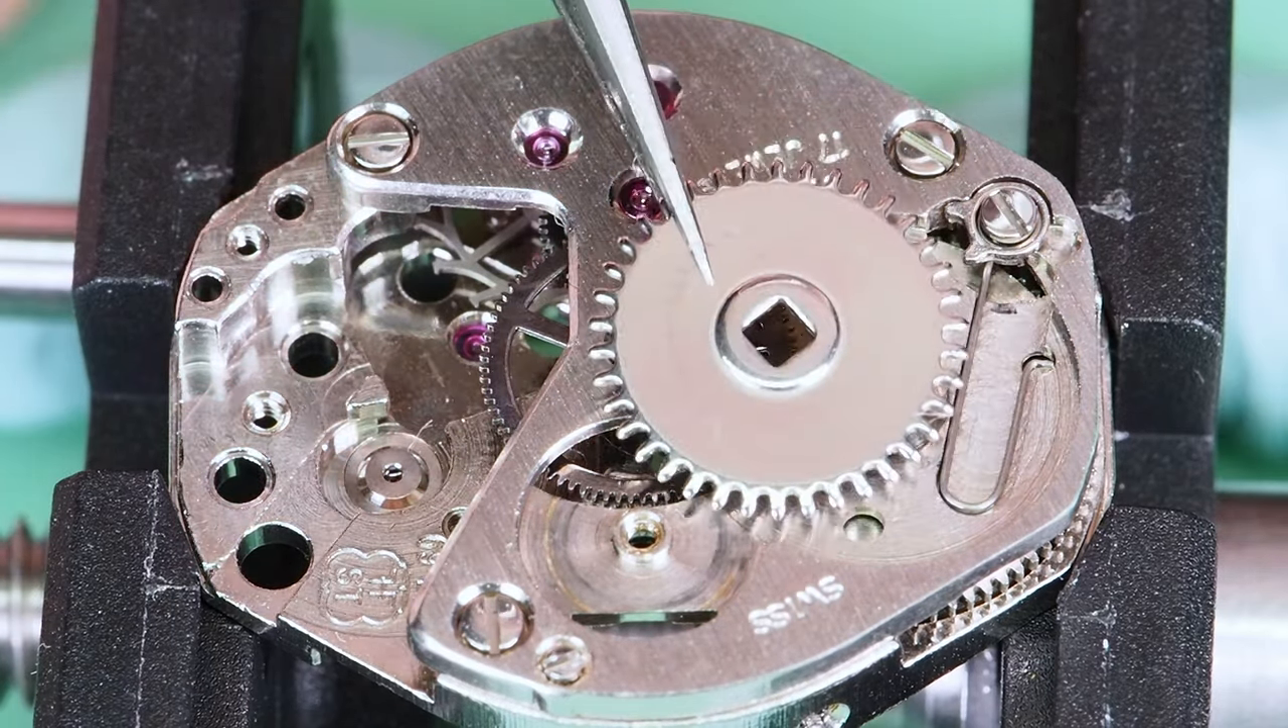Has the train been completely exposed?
No.